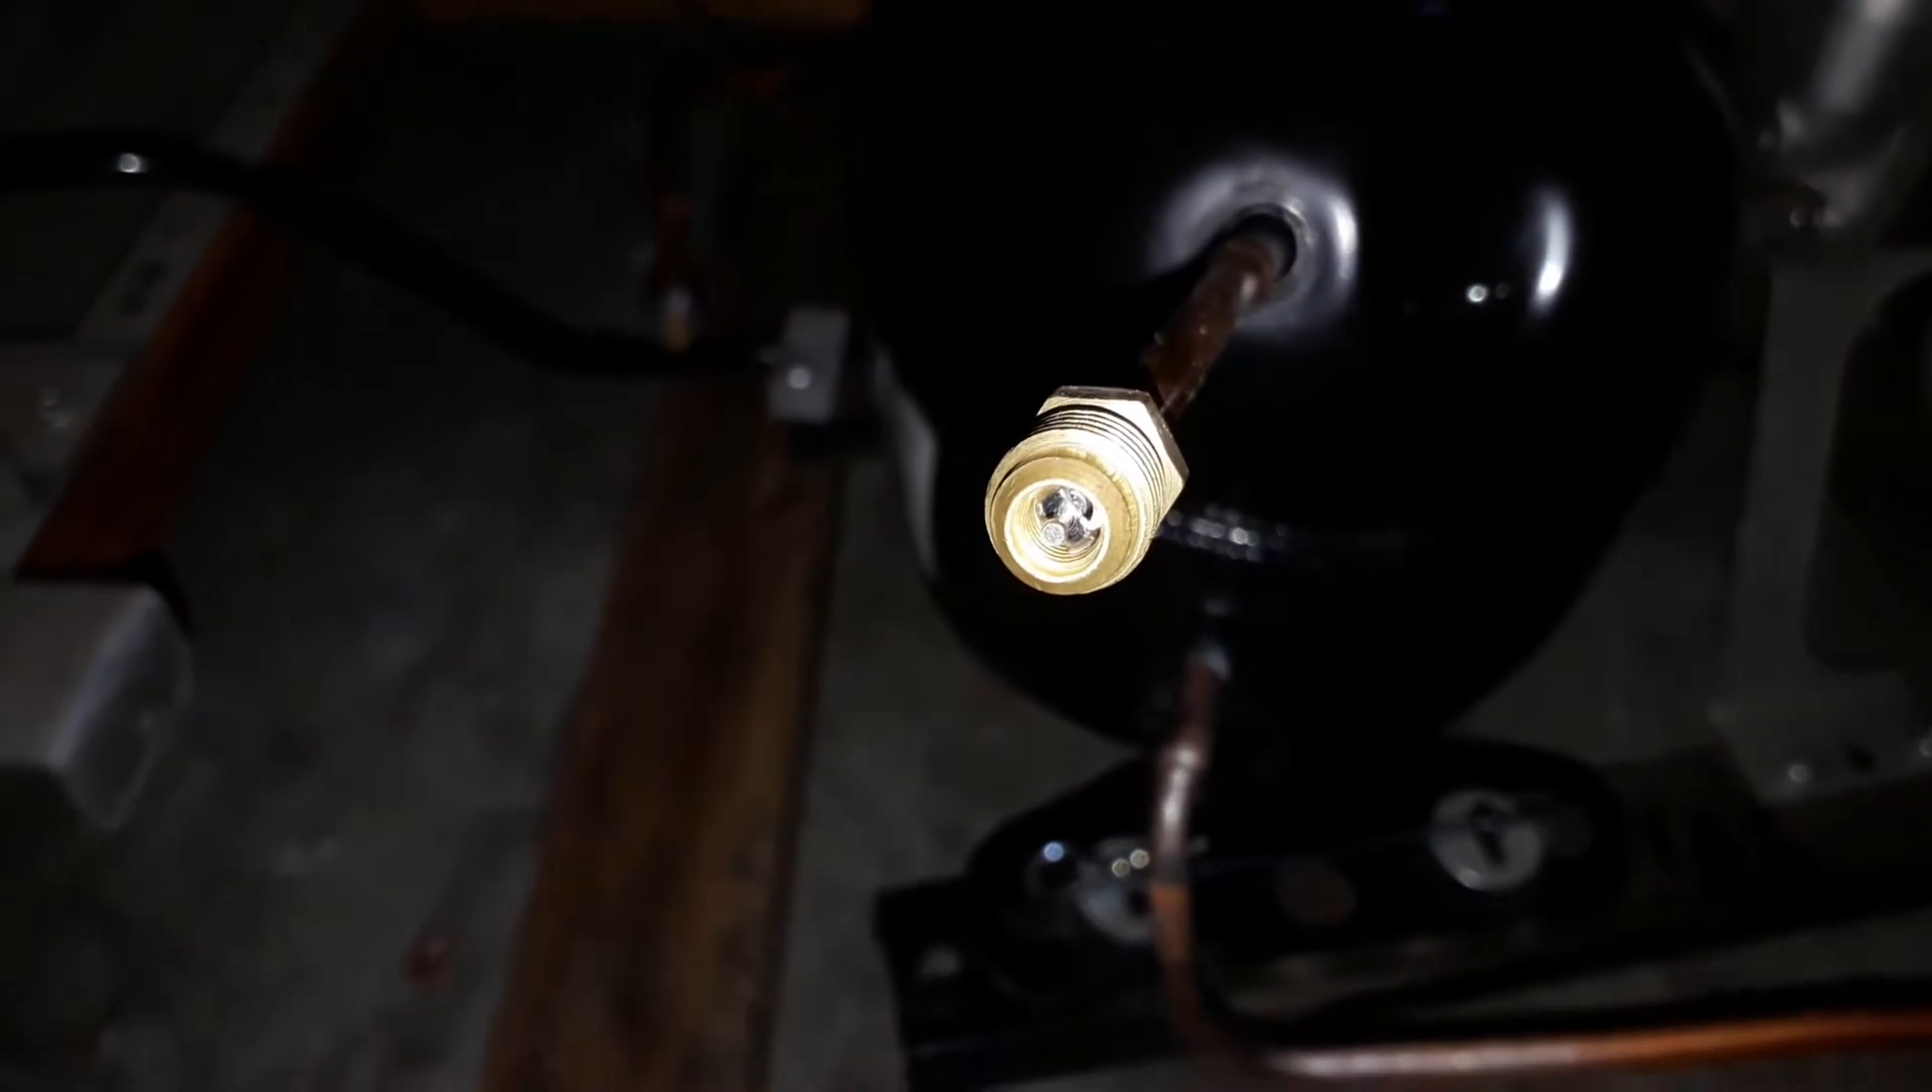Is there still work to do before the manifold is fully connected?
Yes.